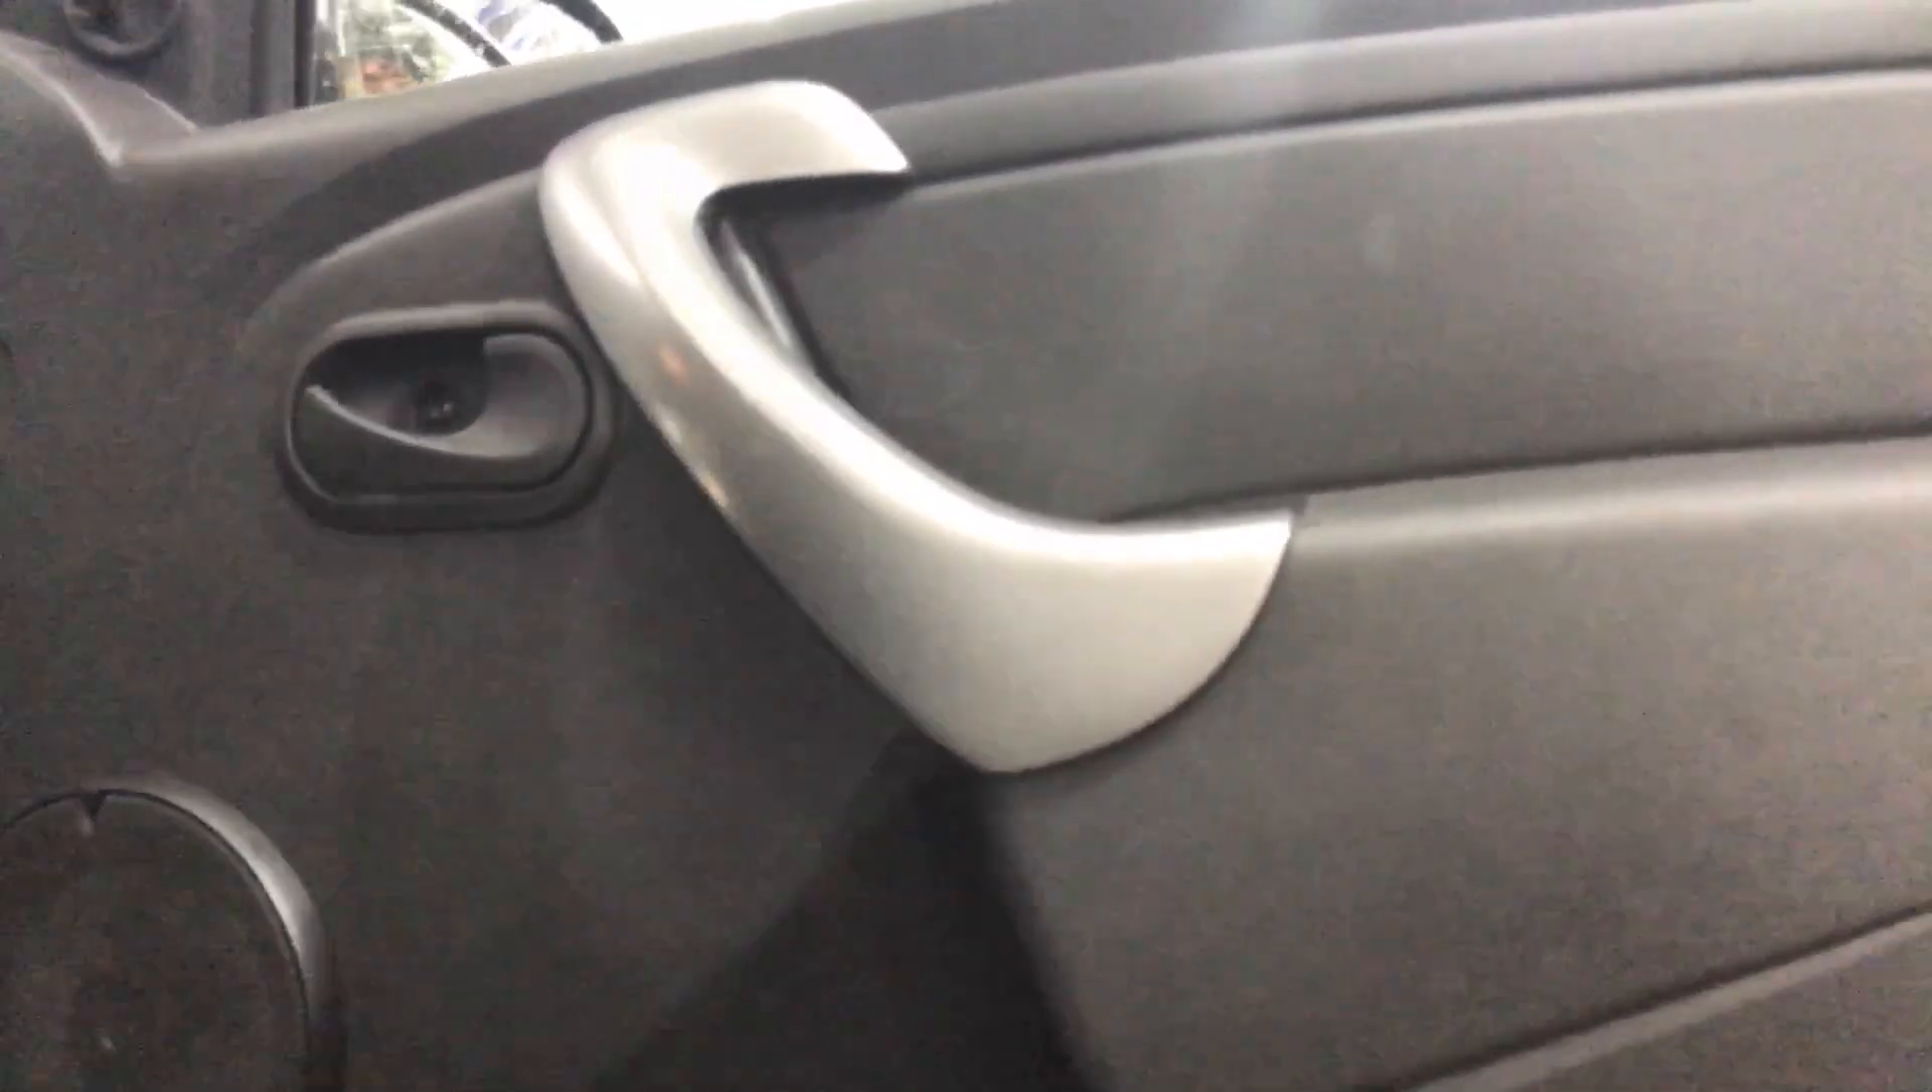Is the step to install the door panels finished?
Yes.